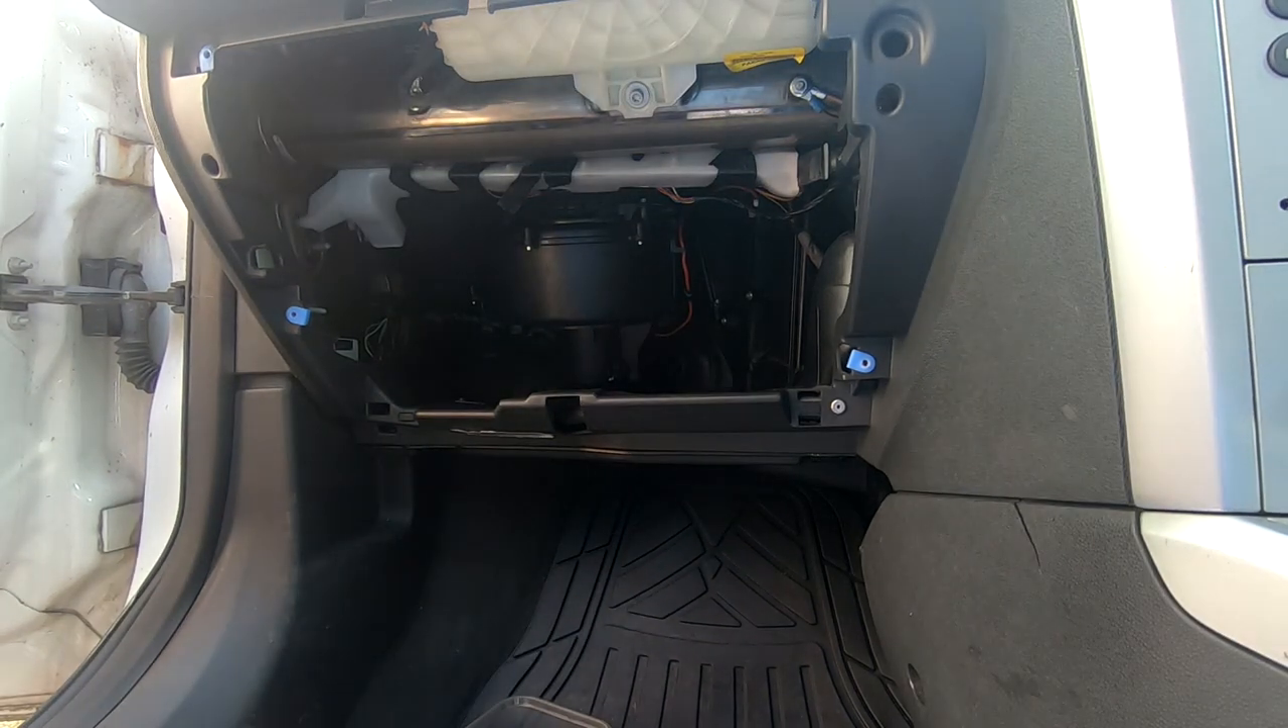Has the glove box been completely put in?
No.